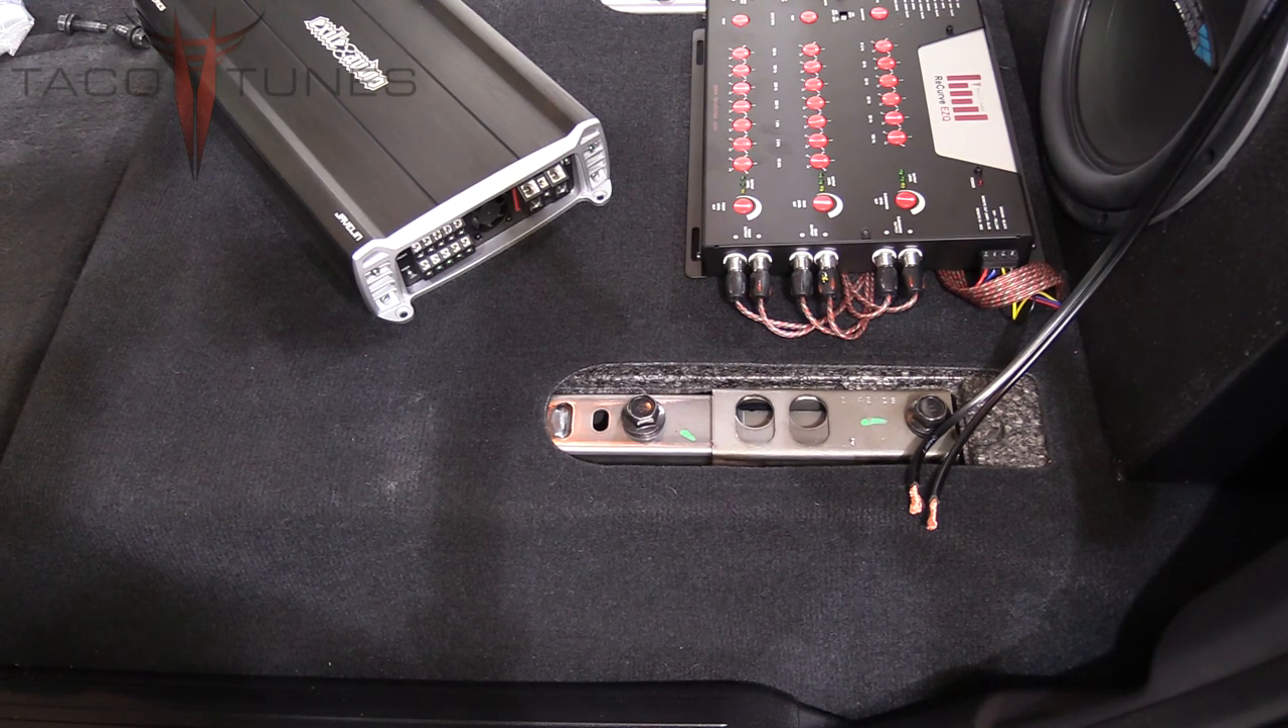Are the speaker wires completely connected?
No.